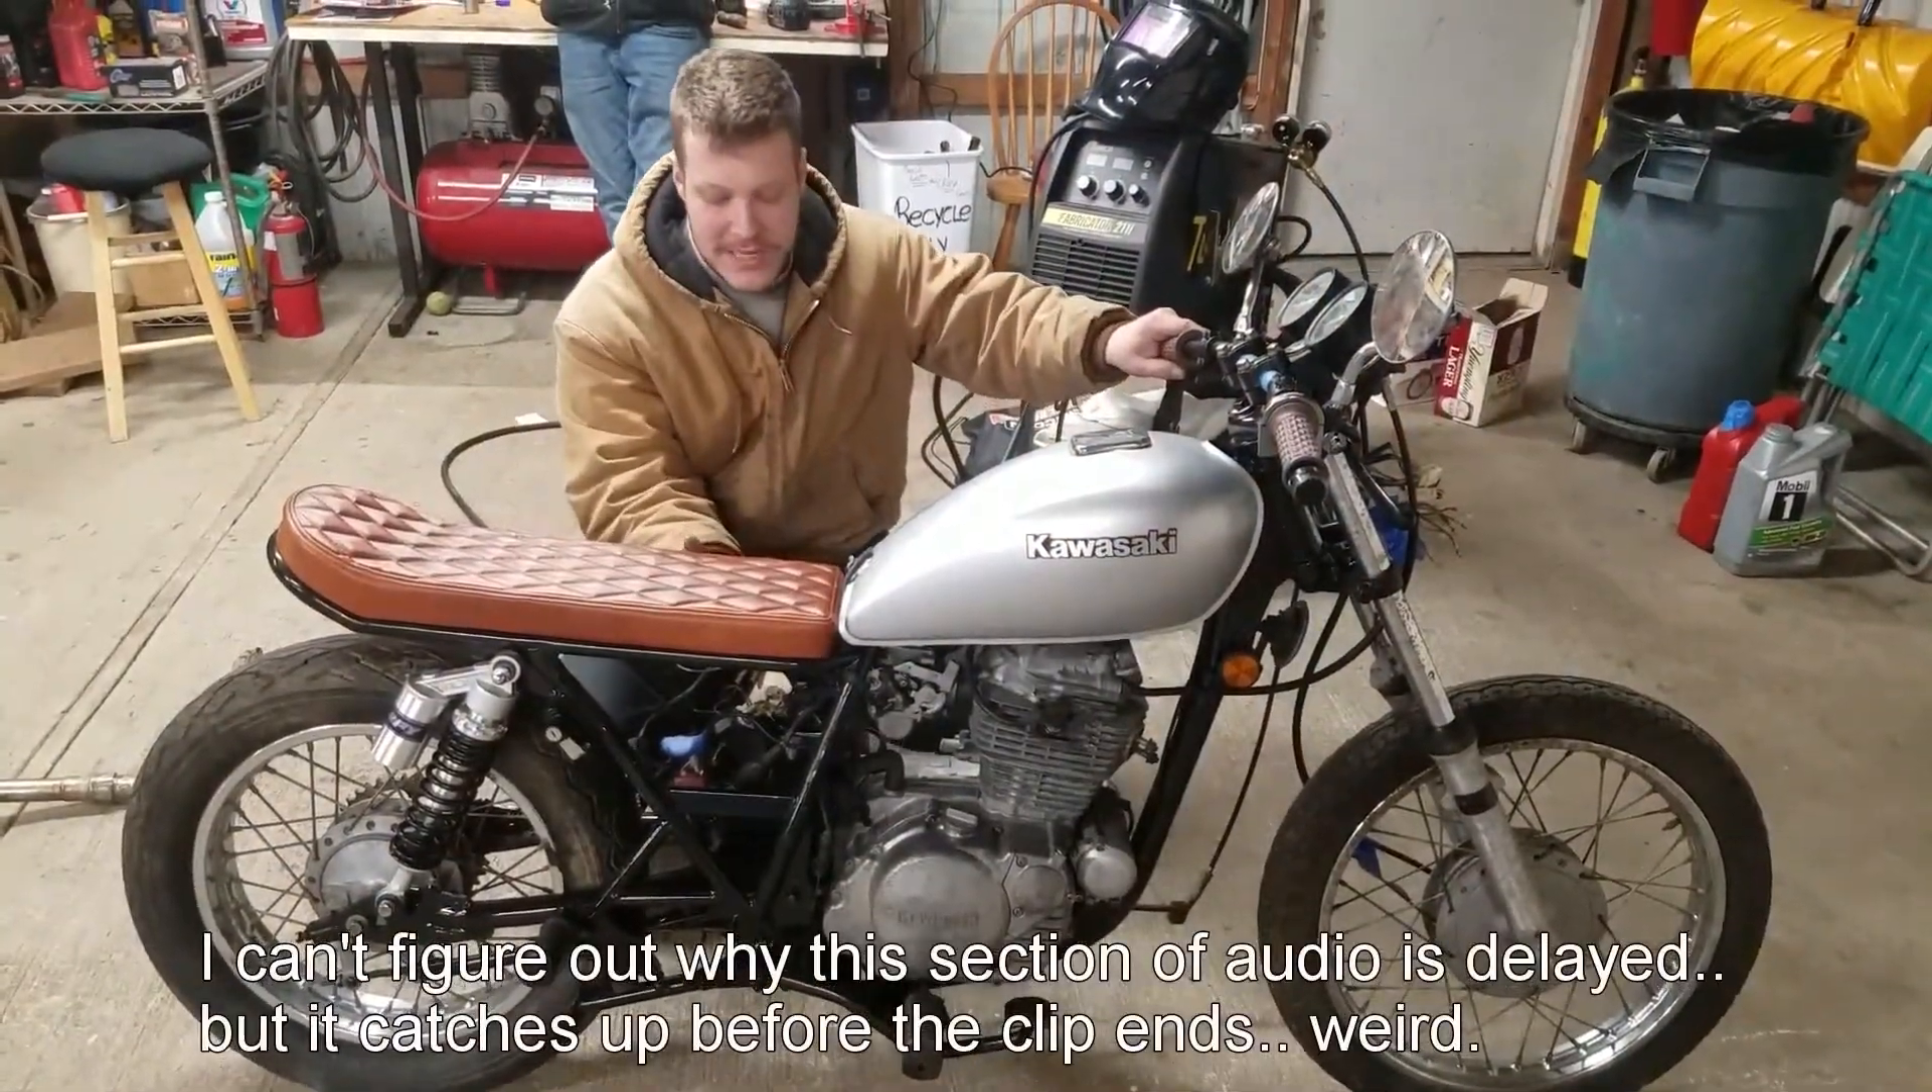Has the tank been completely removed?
No.